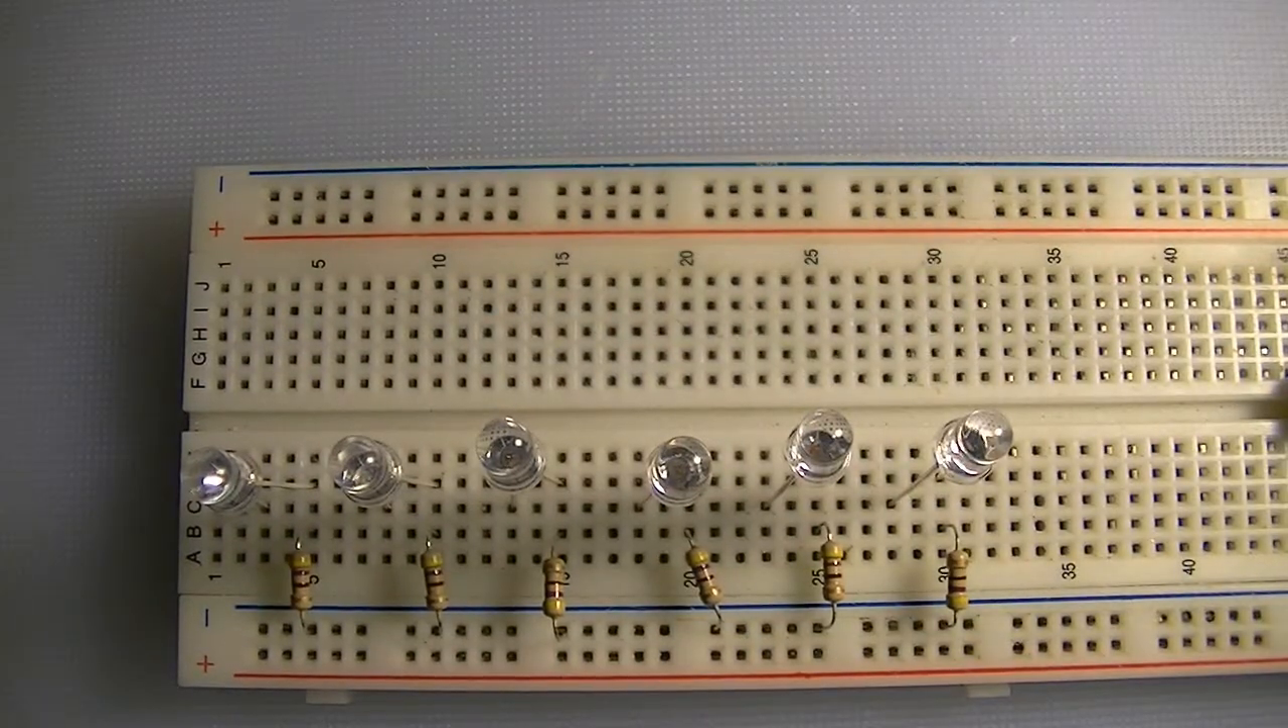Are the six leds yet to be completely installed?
No.